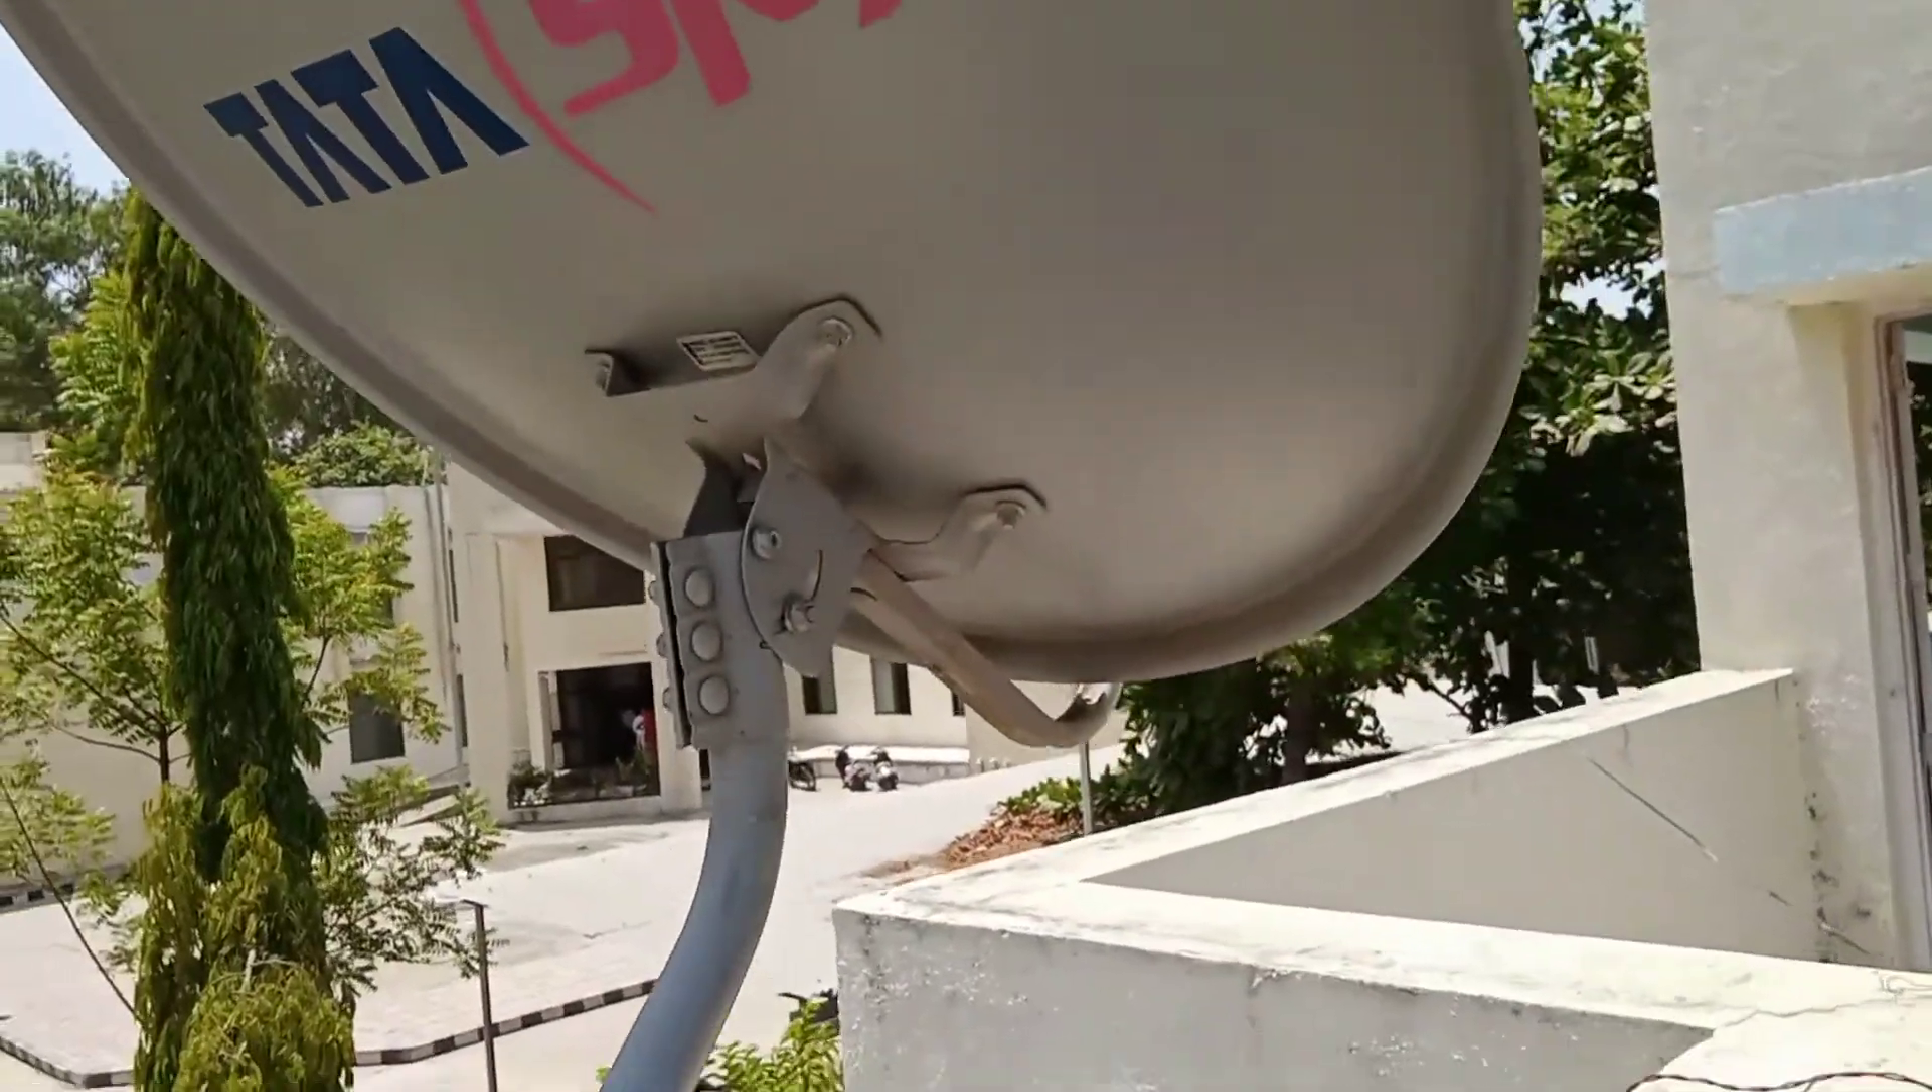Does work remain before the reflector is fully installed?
No.